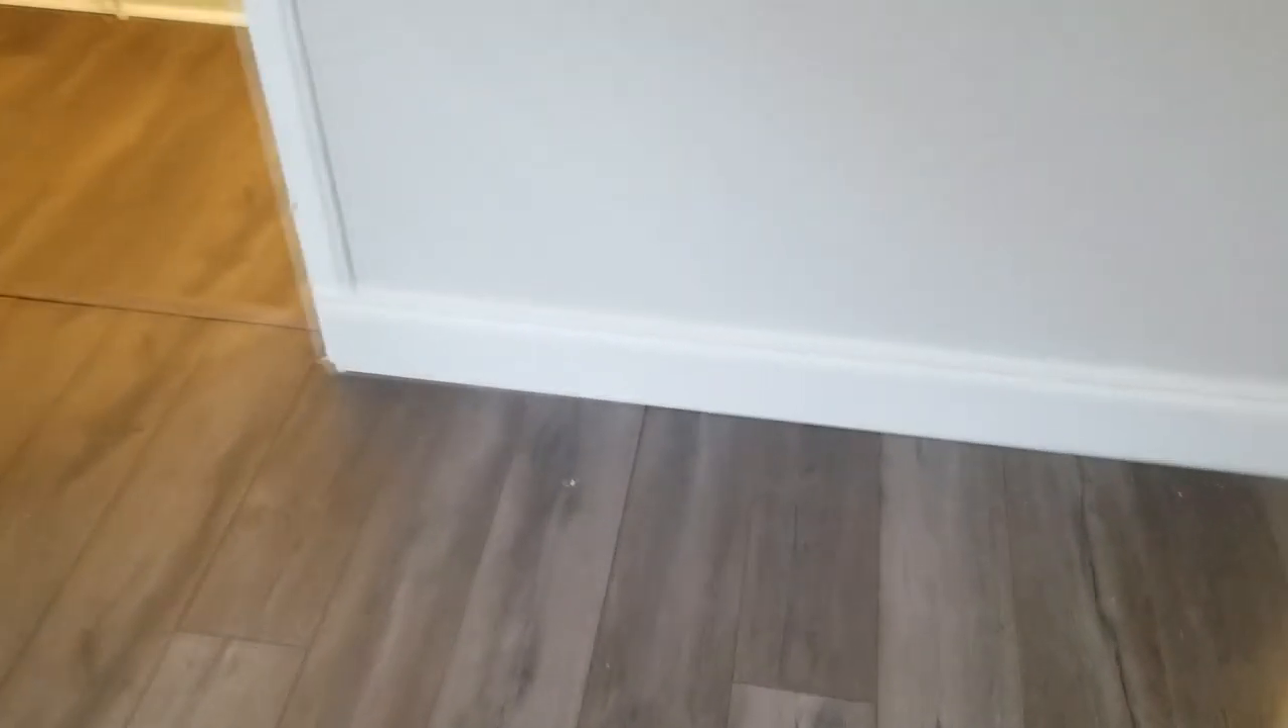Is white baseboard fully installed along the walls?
Yes.